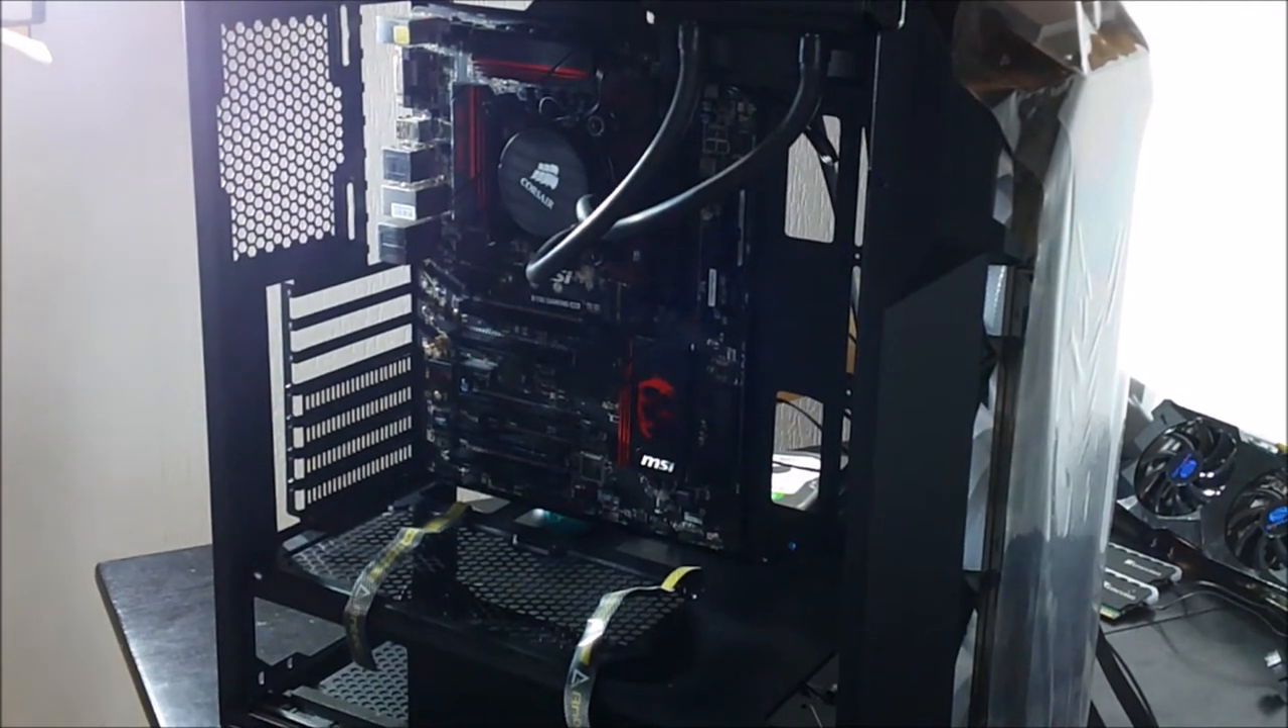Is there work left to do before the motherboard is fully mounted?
No.